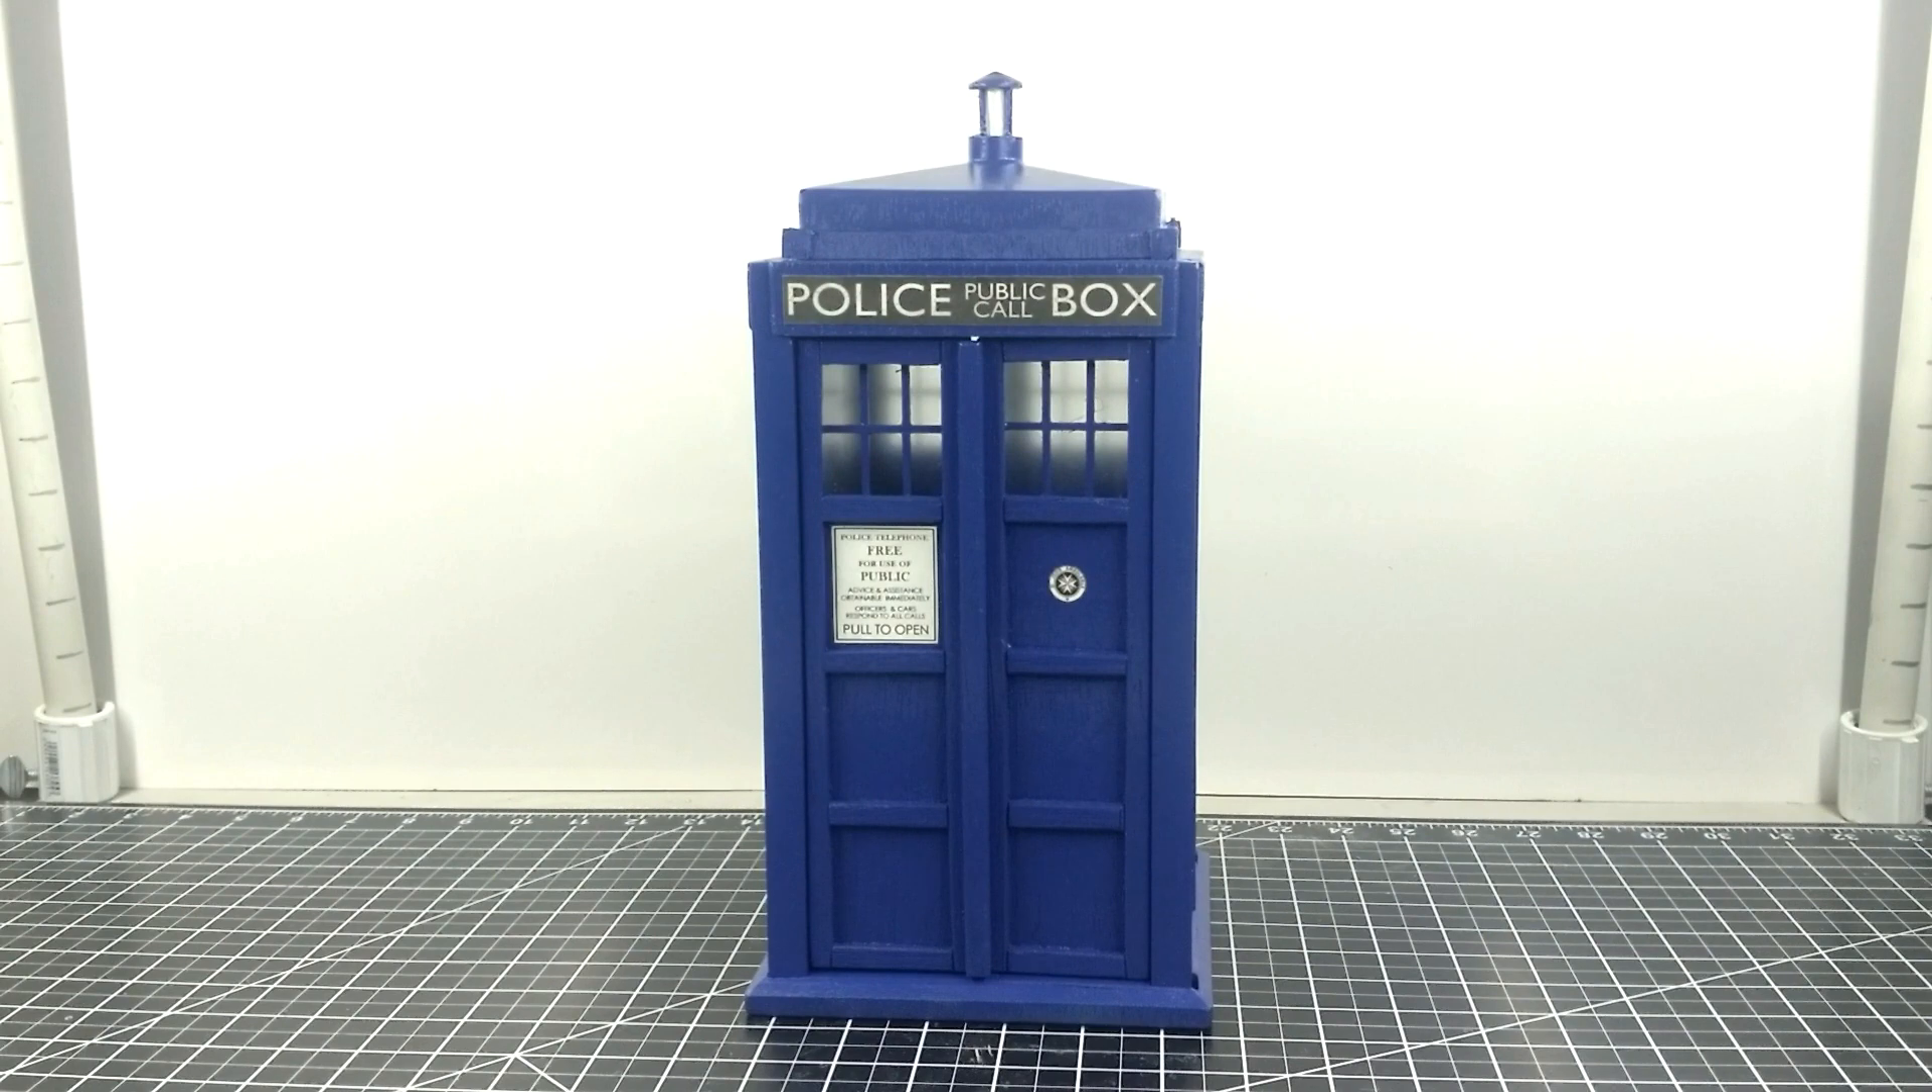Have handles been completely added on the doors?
No.